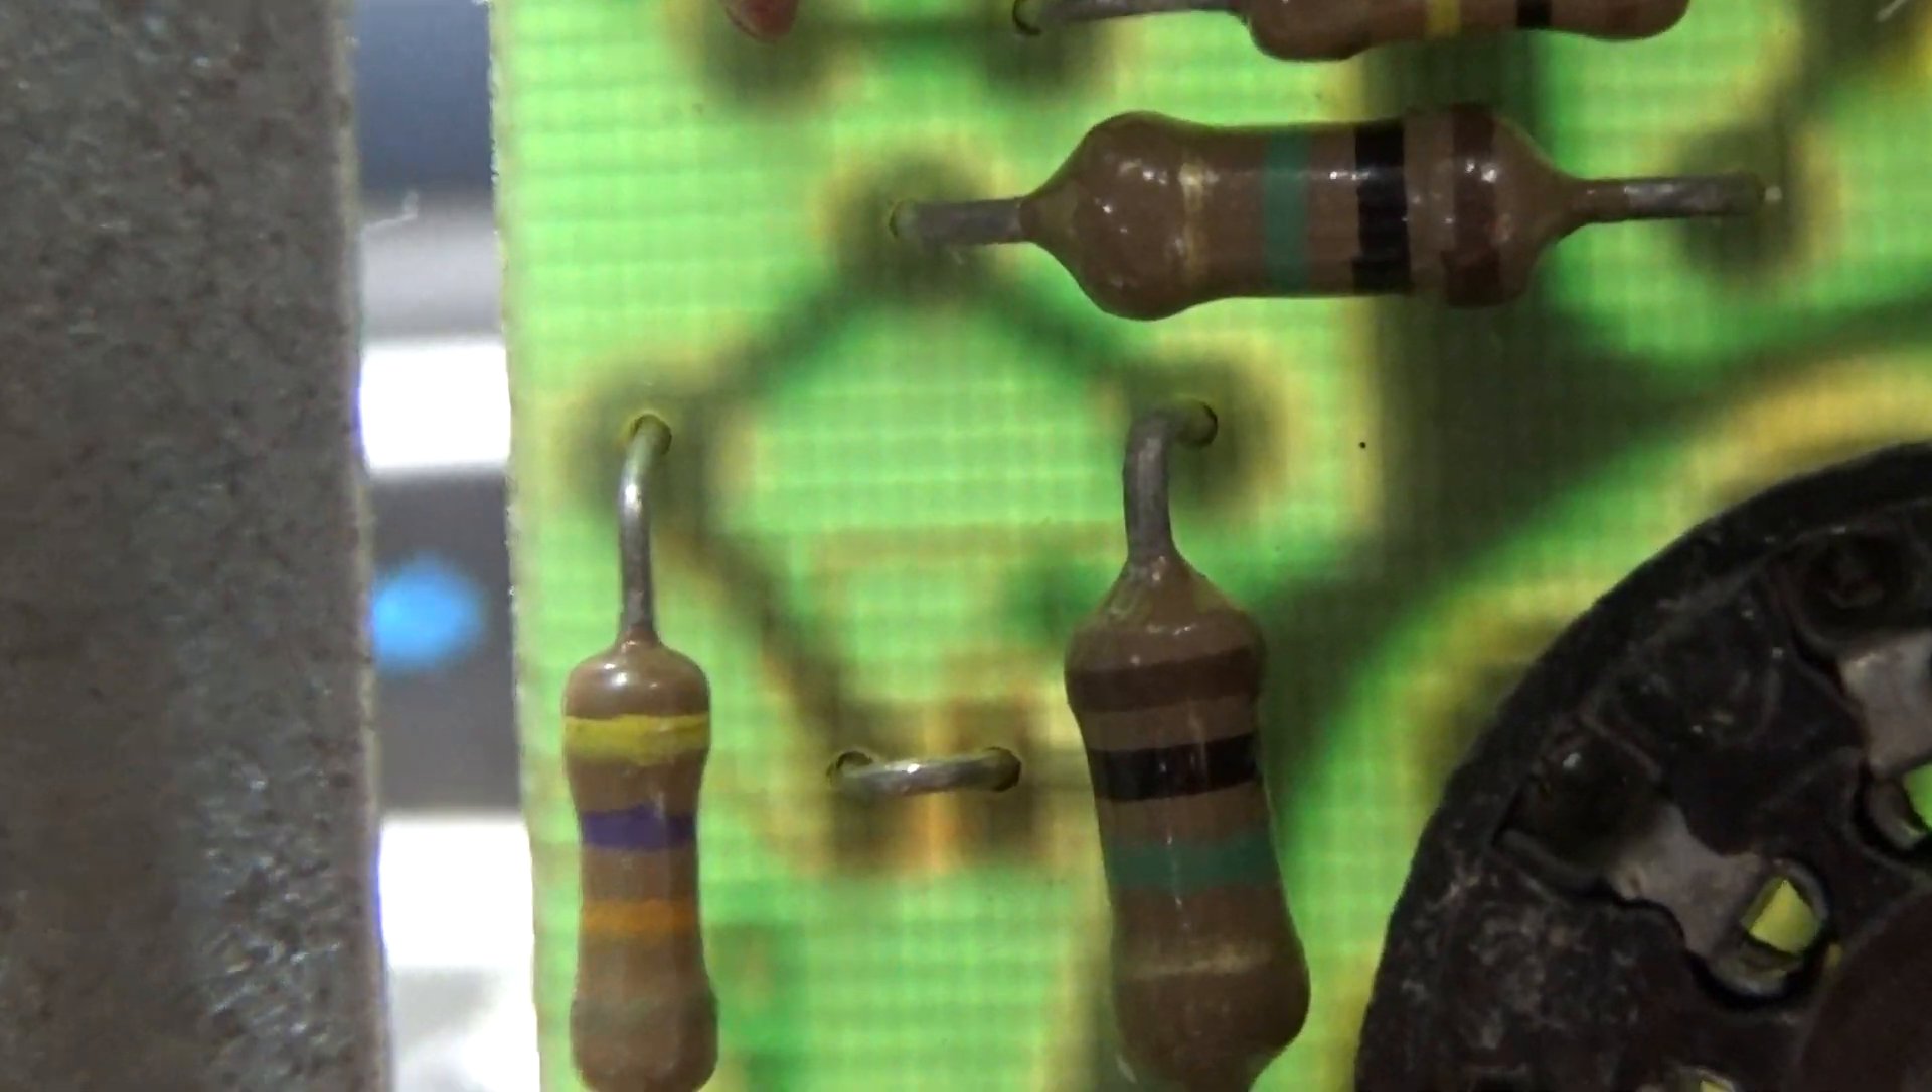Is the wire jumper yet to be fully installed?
No.